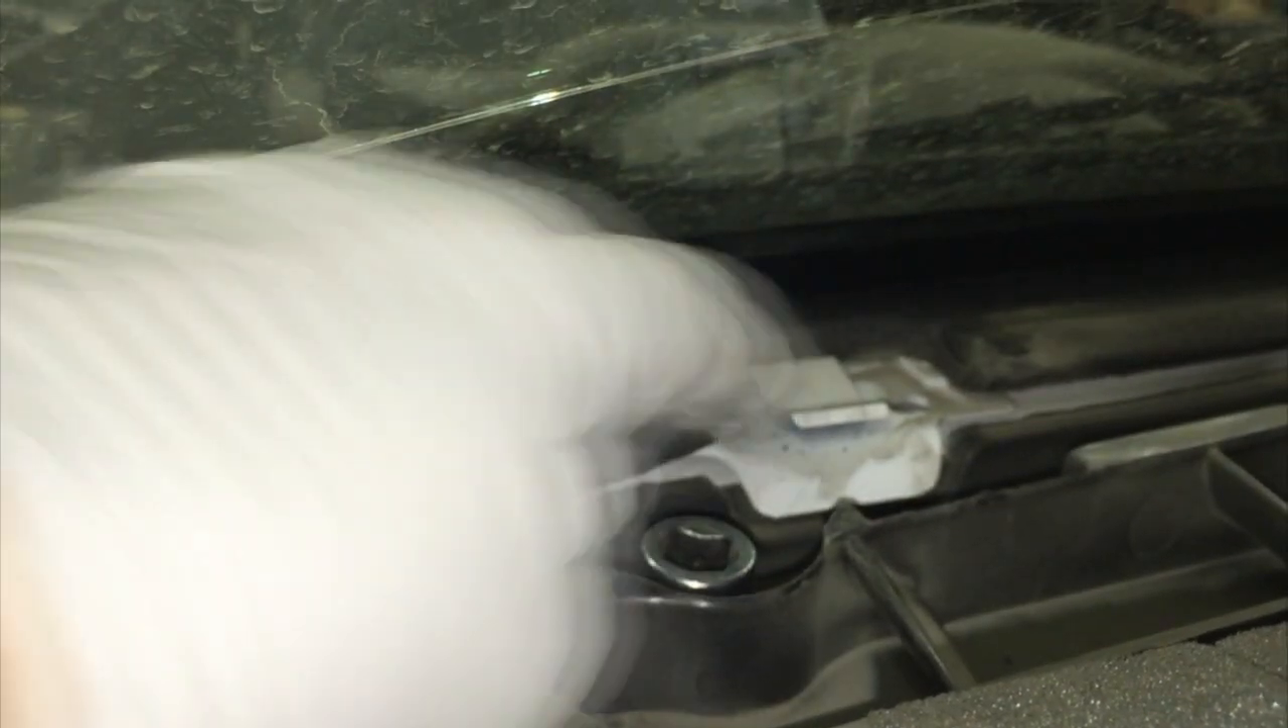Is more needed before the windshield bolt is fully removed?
Yes.